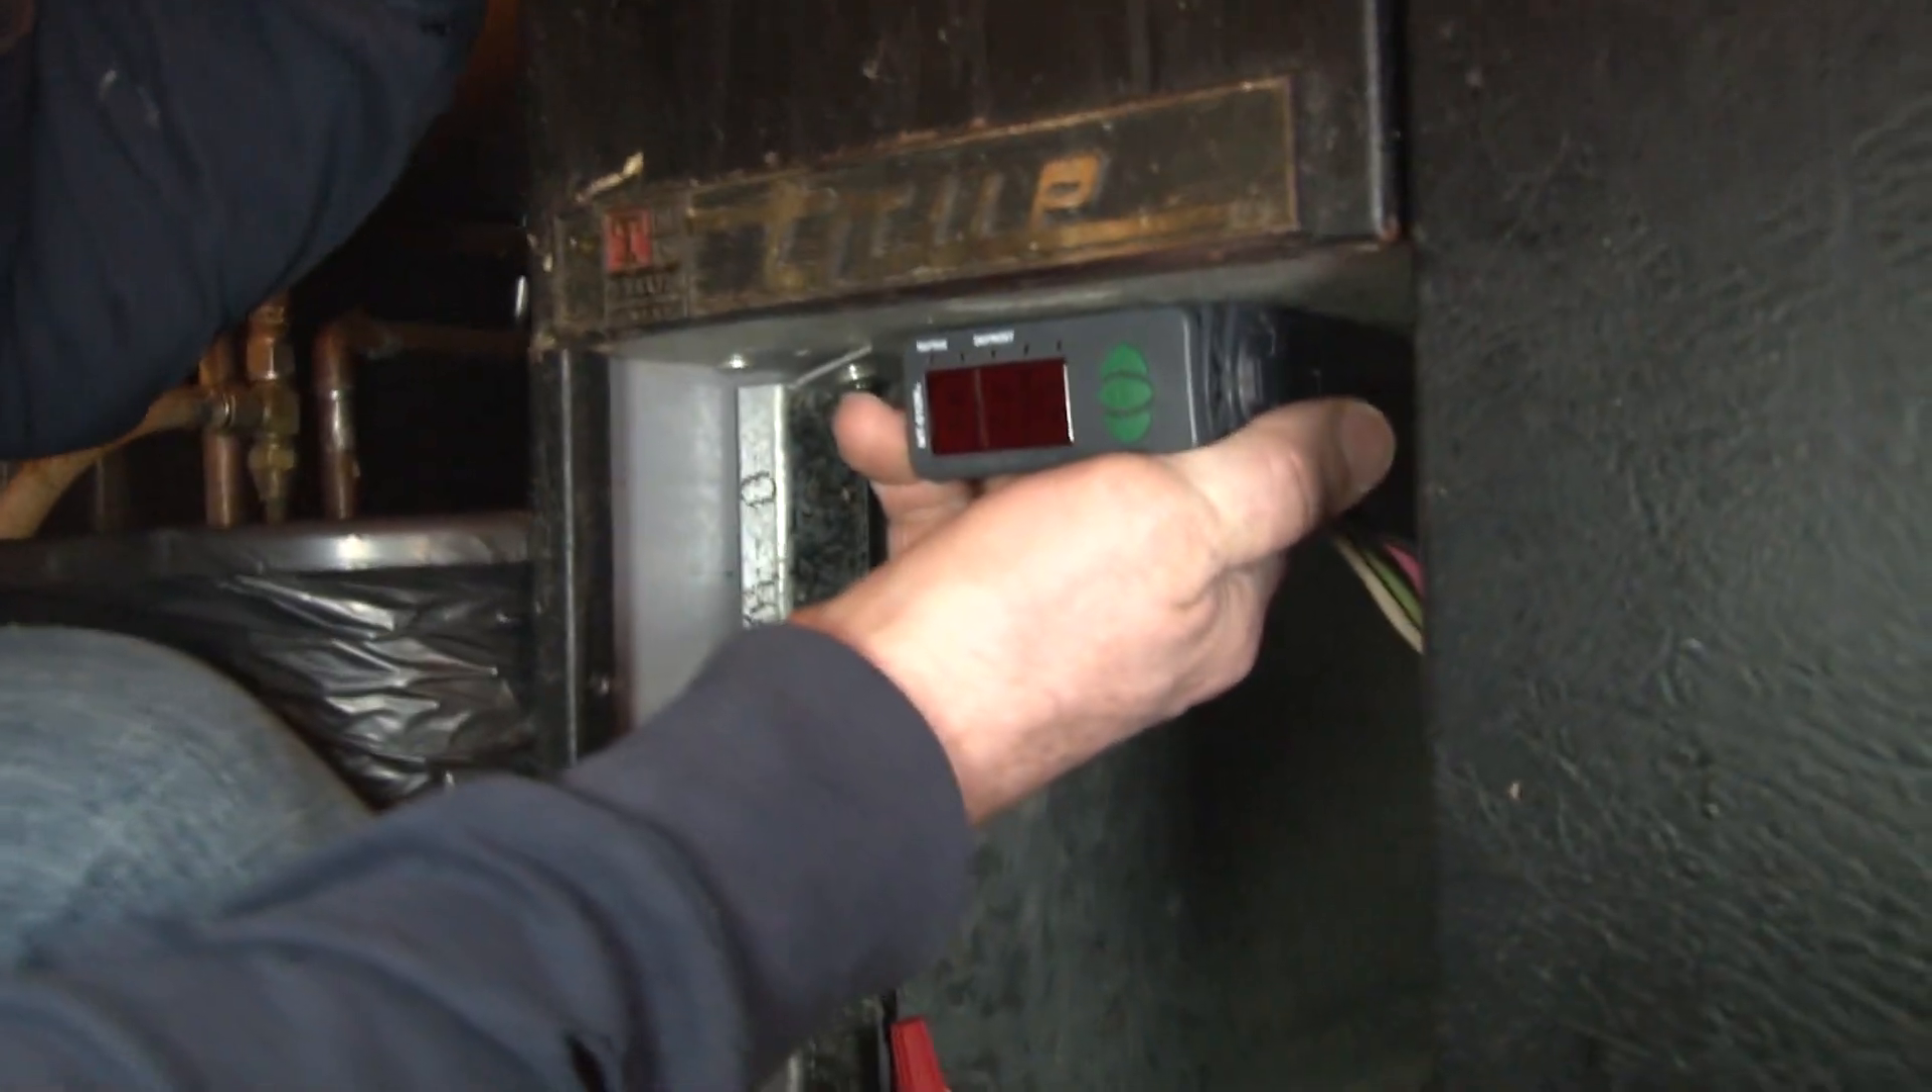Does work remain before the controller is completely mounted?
Yes.